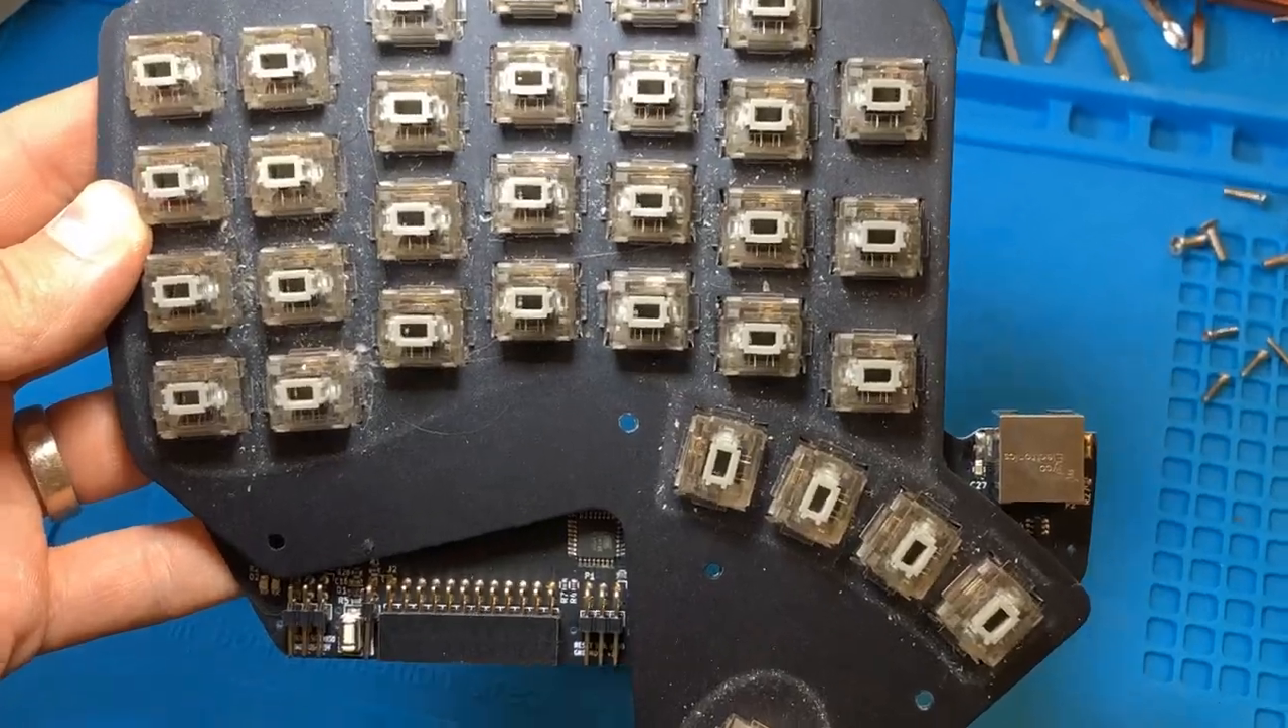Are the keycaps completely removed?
Yes.